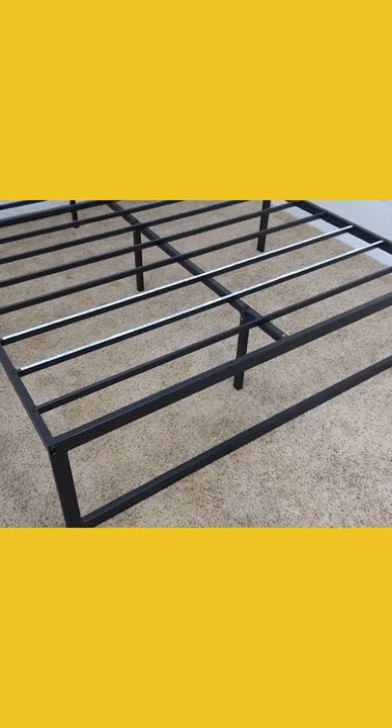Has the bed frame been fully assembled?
Yes.